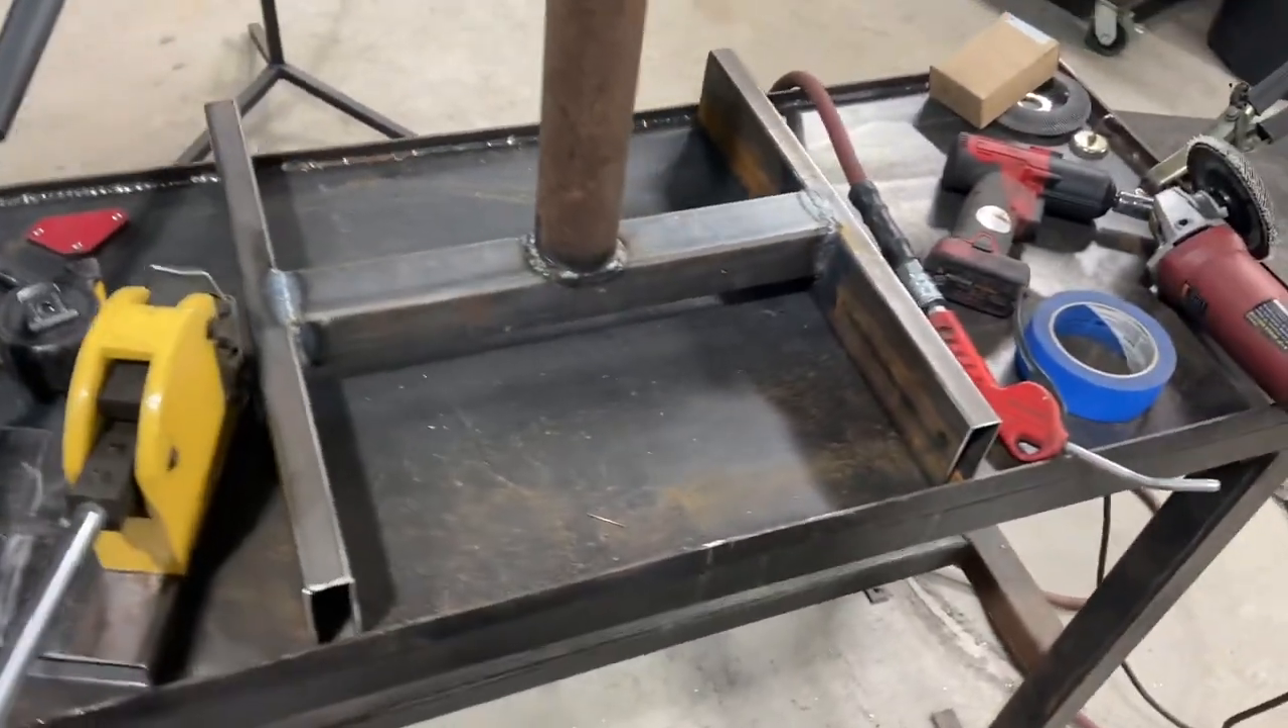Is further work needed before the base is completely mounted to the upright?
No.